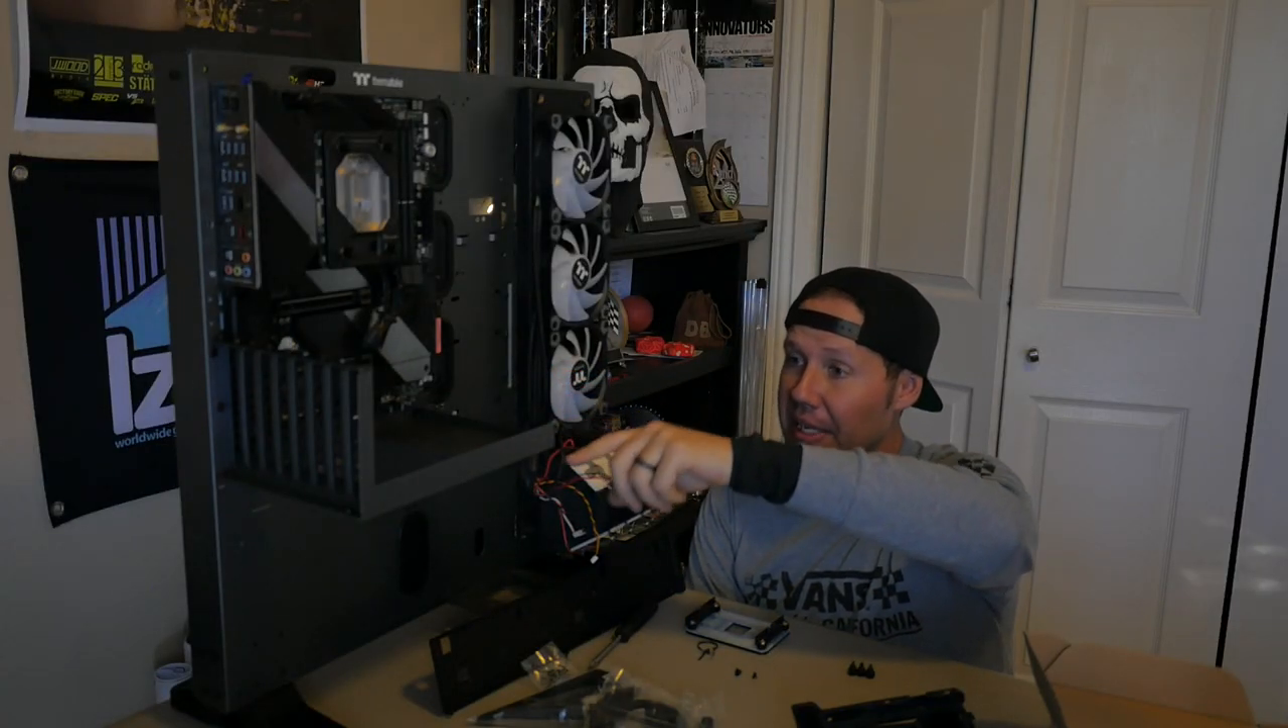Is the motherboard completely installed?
Yes.